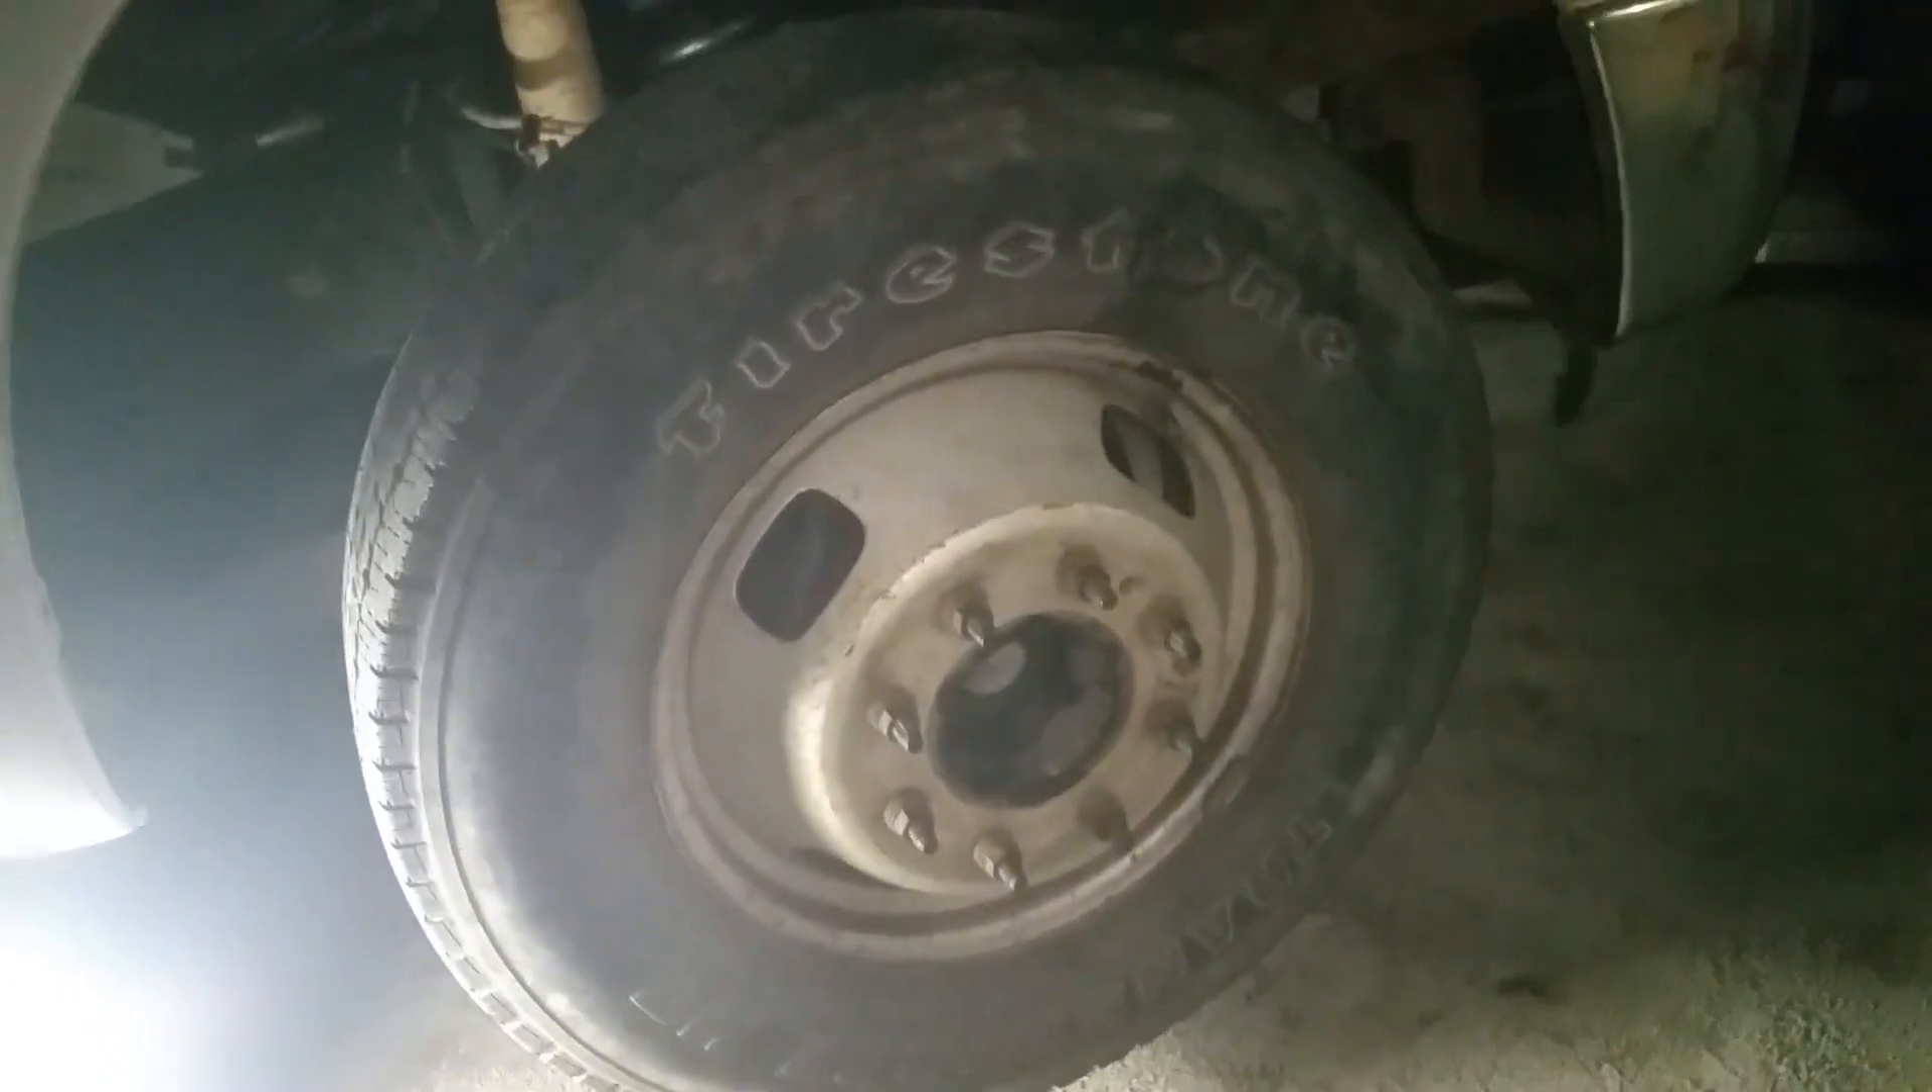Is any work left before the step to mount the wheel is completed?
No.